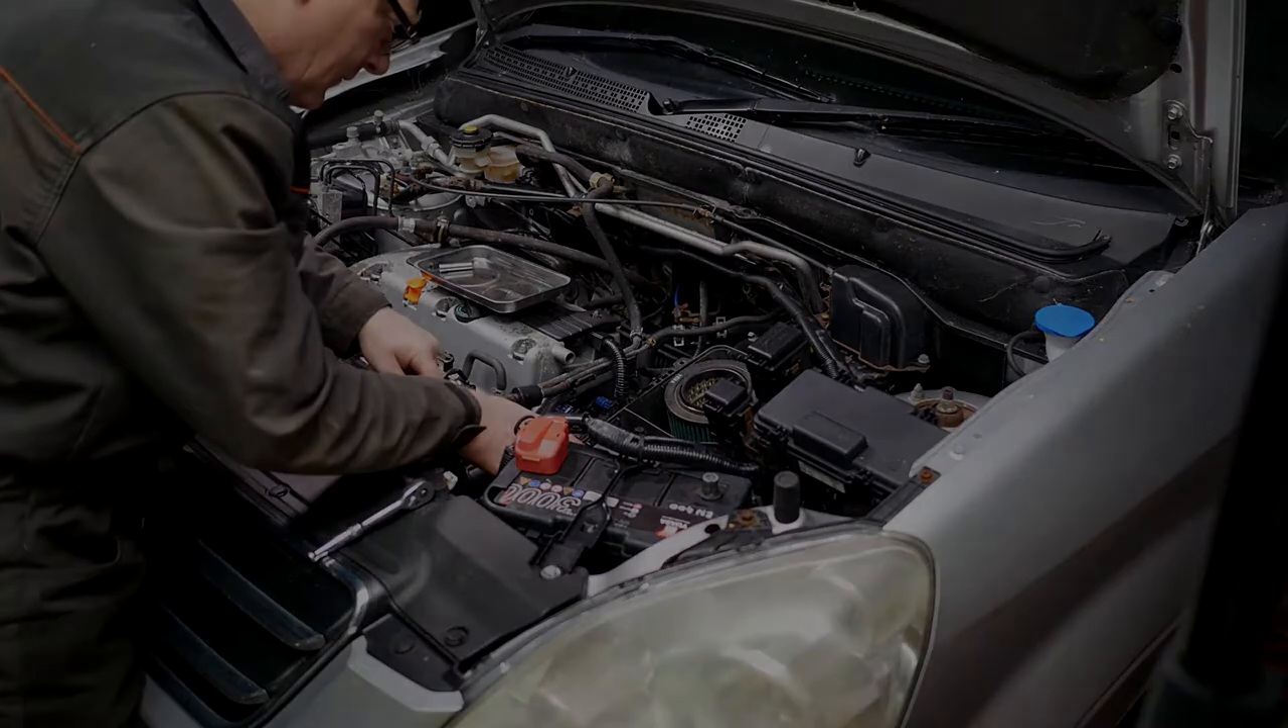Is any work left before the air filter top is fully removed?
No.